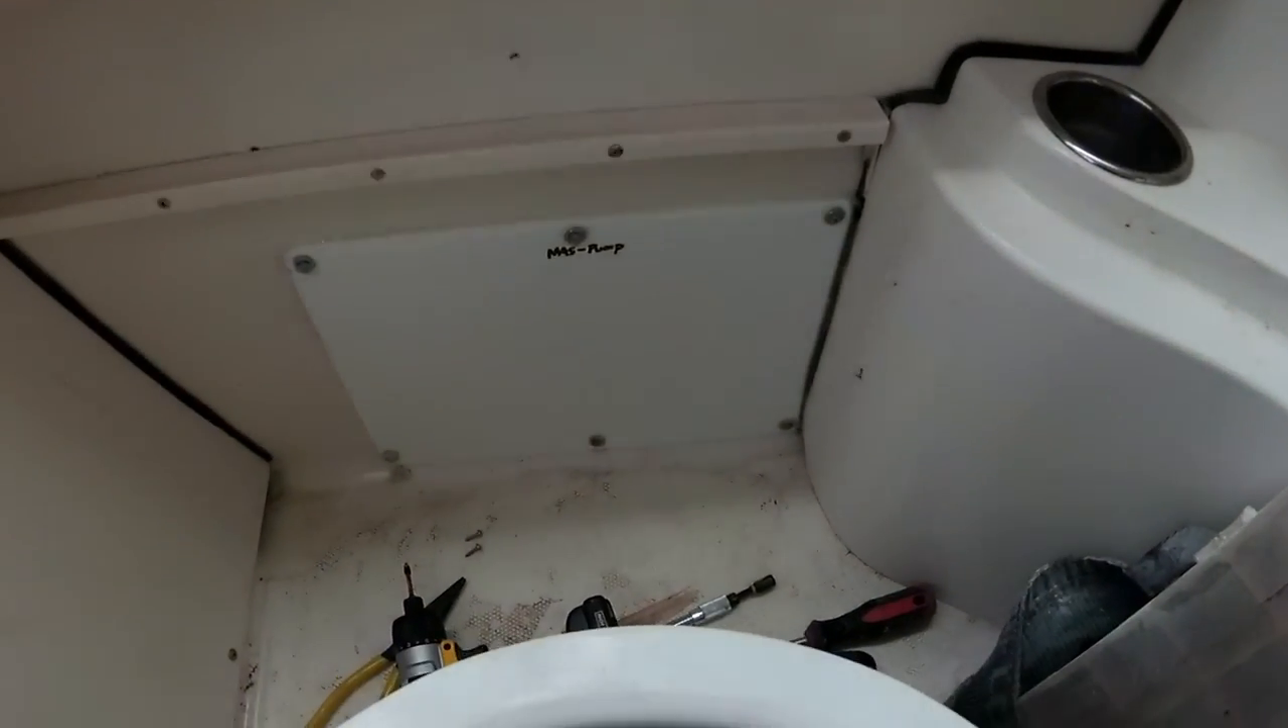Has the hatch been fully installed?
Yes.